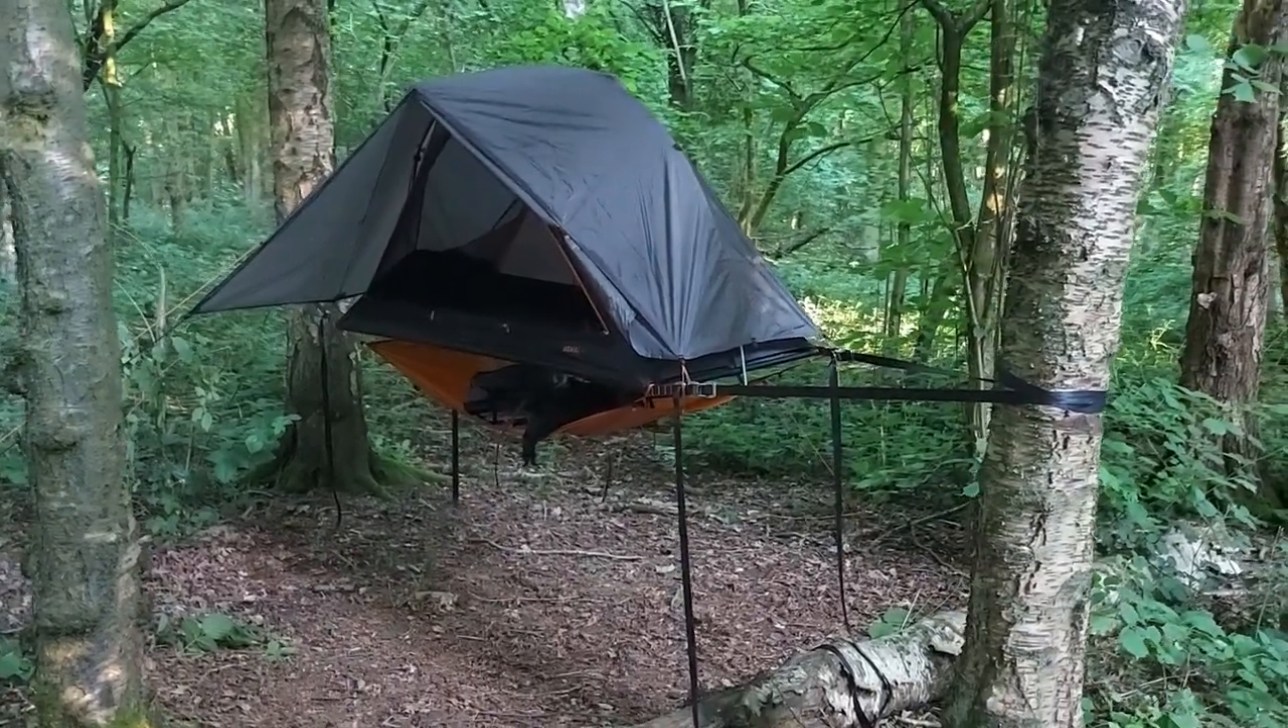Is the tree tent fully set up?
Yes.